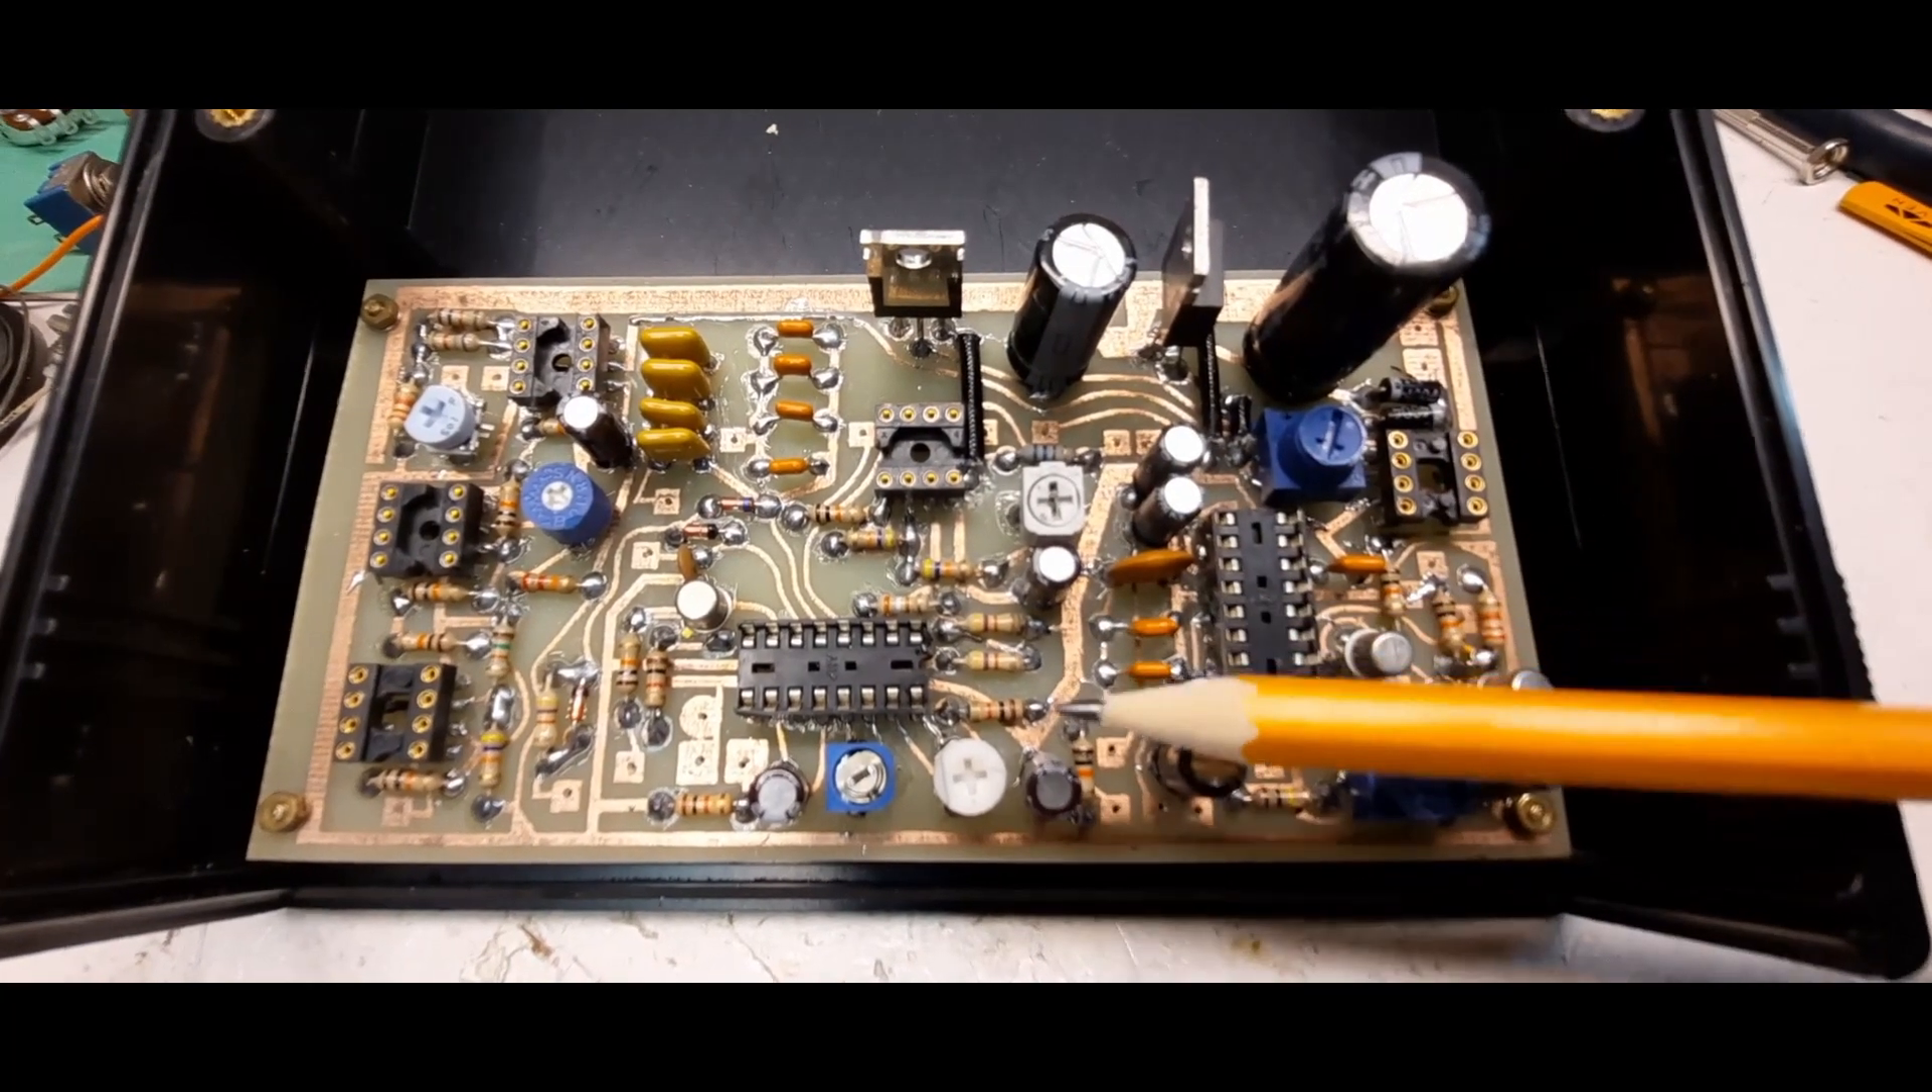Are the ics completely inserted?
No.